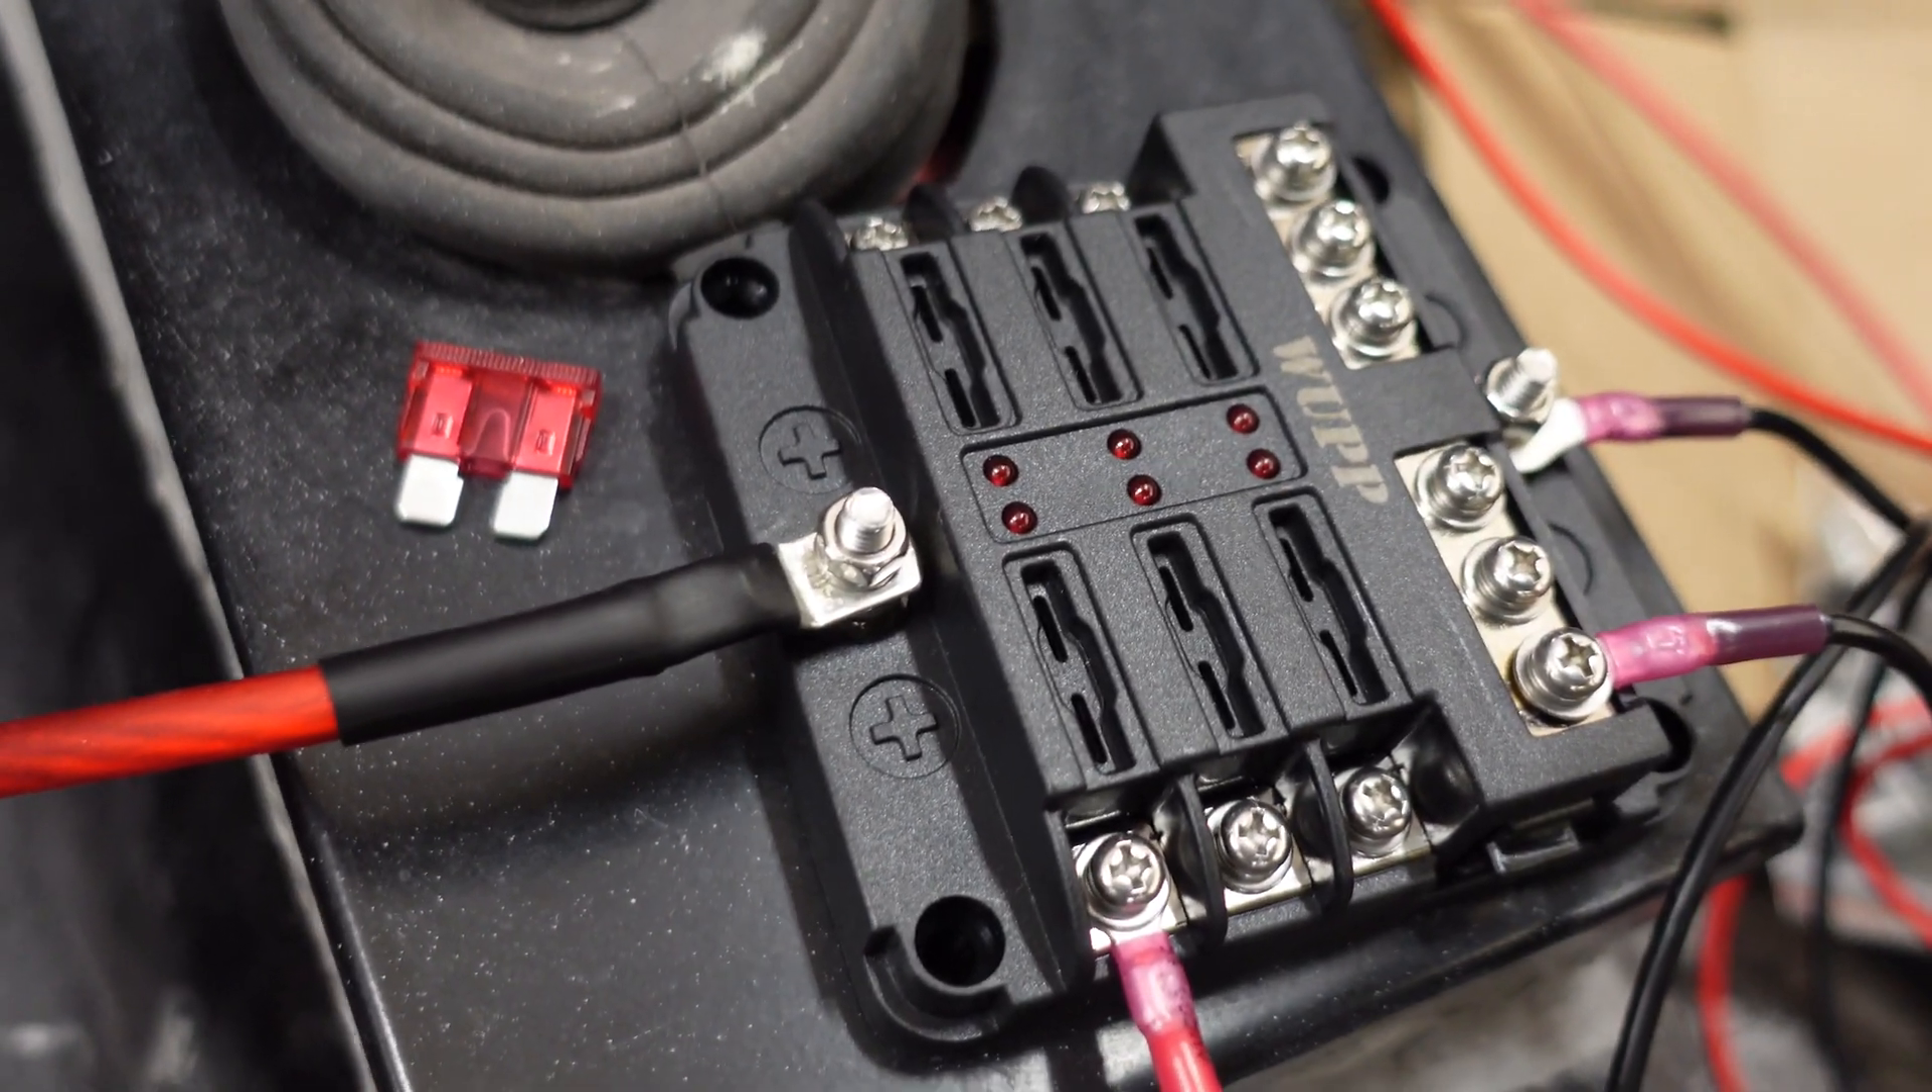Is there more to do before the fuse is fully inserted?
Yes.